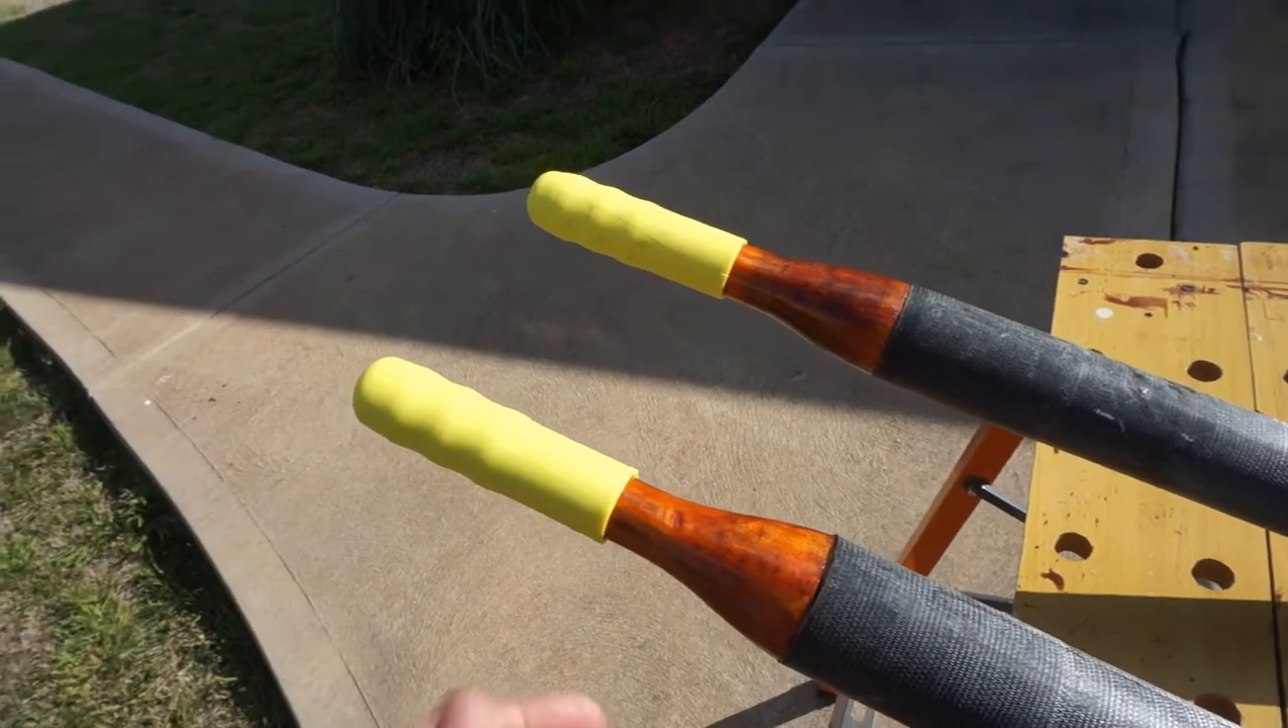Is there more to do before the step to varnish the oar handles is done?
No.